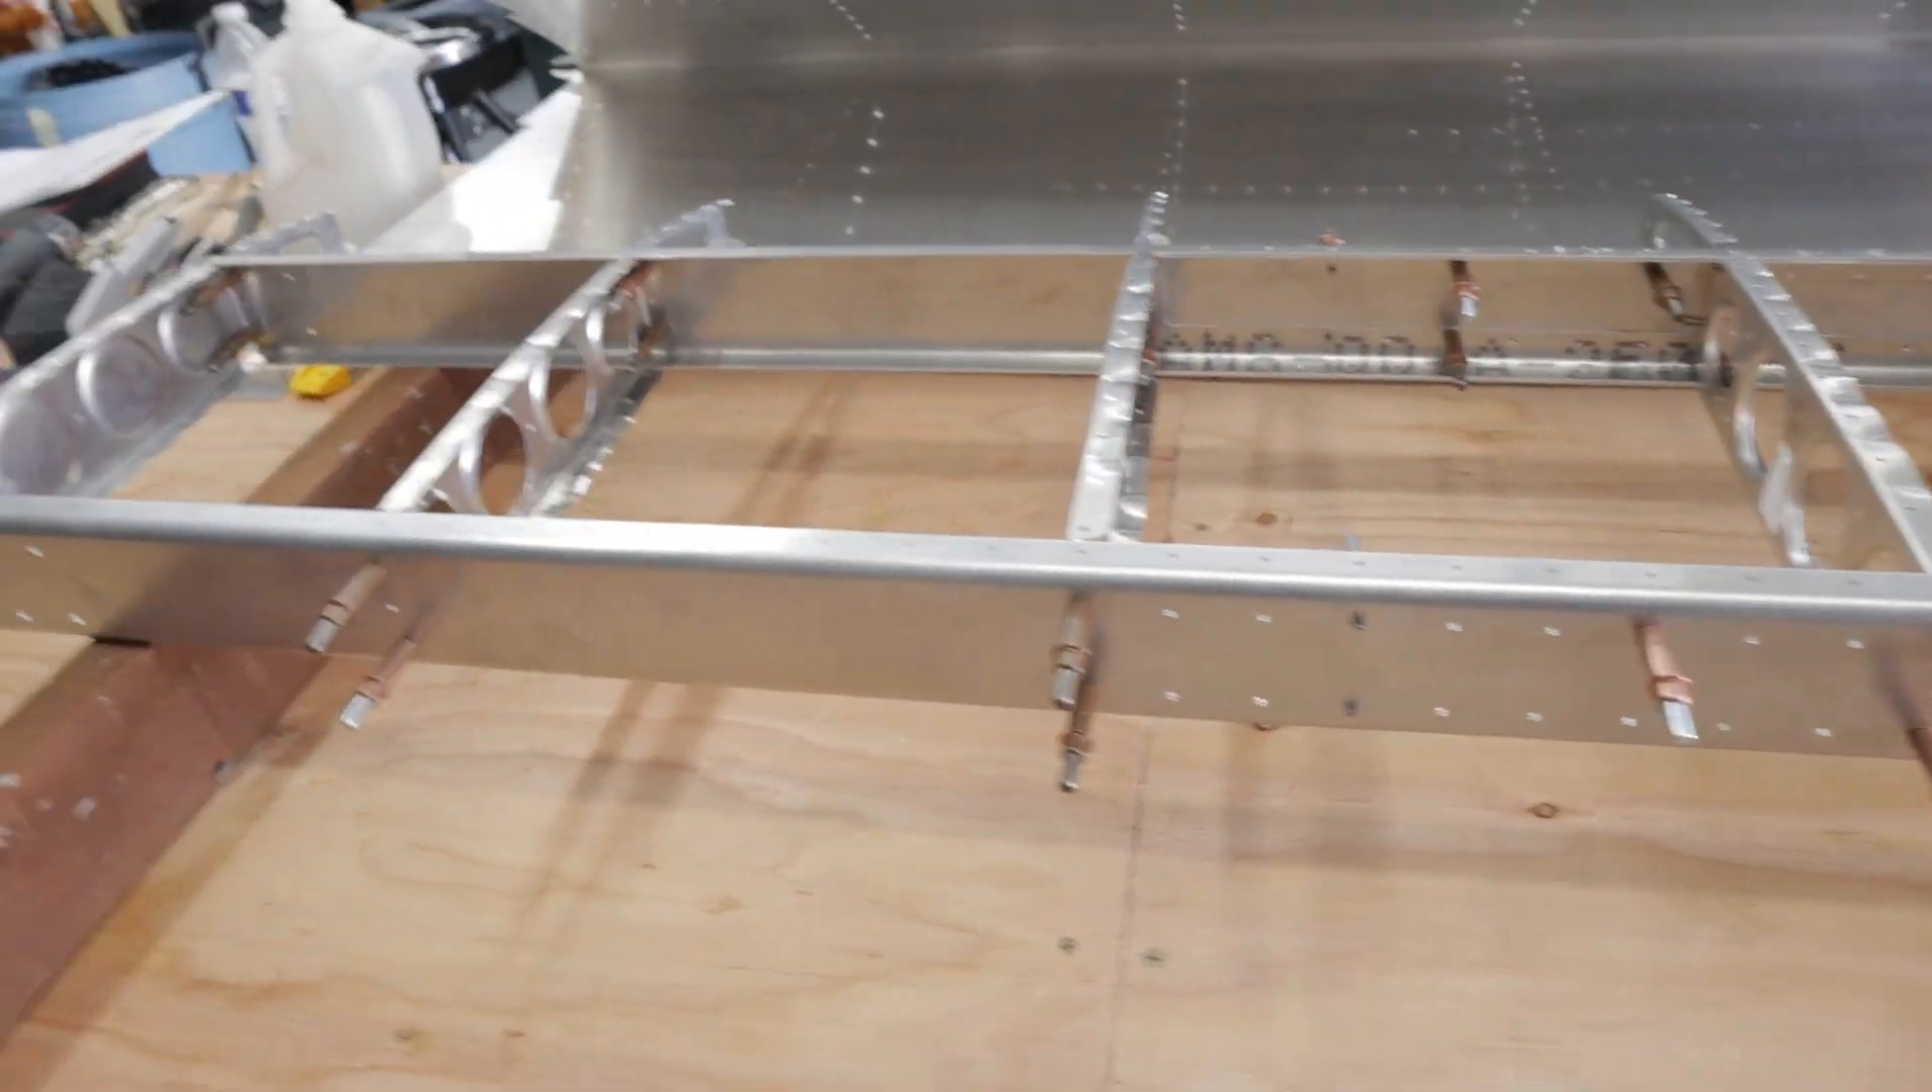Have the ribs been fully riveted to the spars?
No.